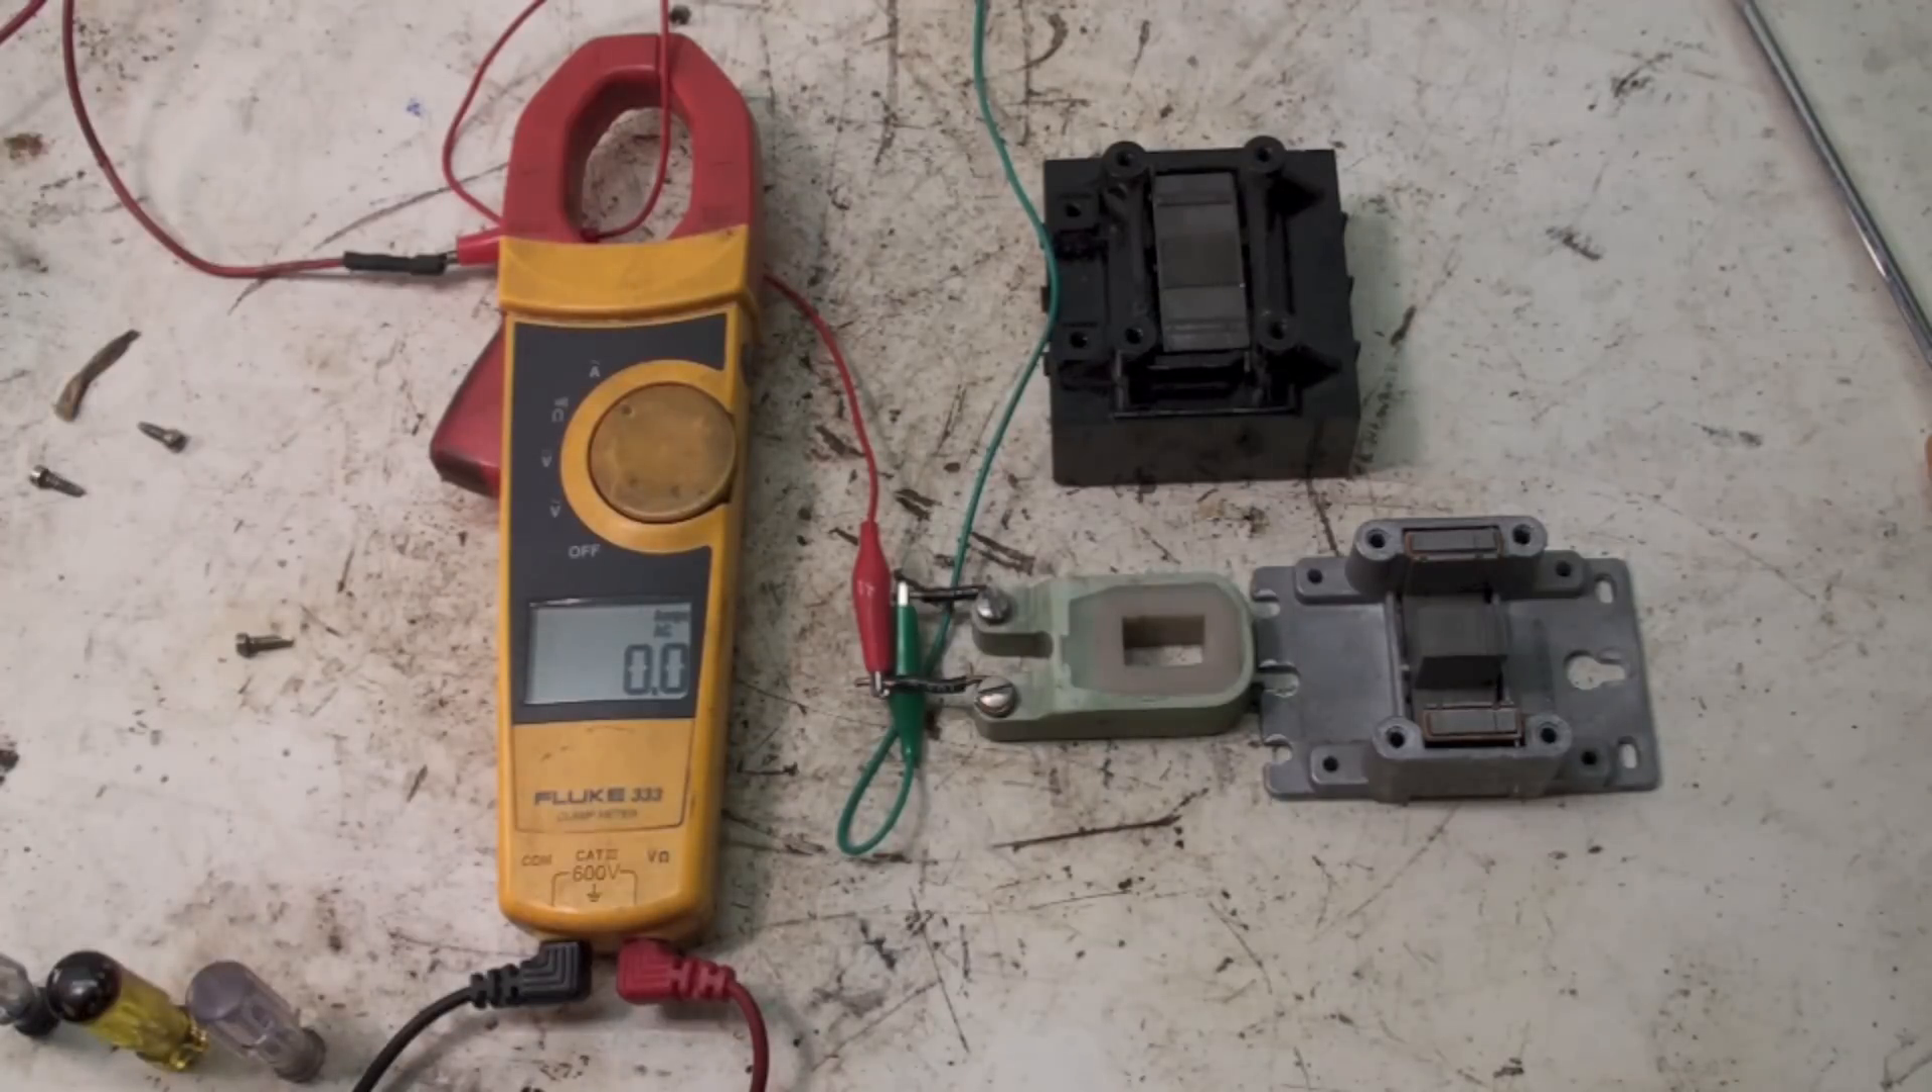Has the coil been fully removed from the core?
Yes.